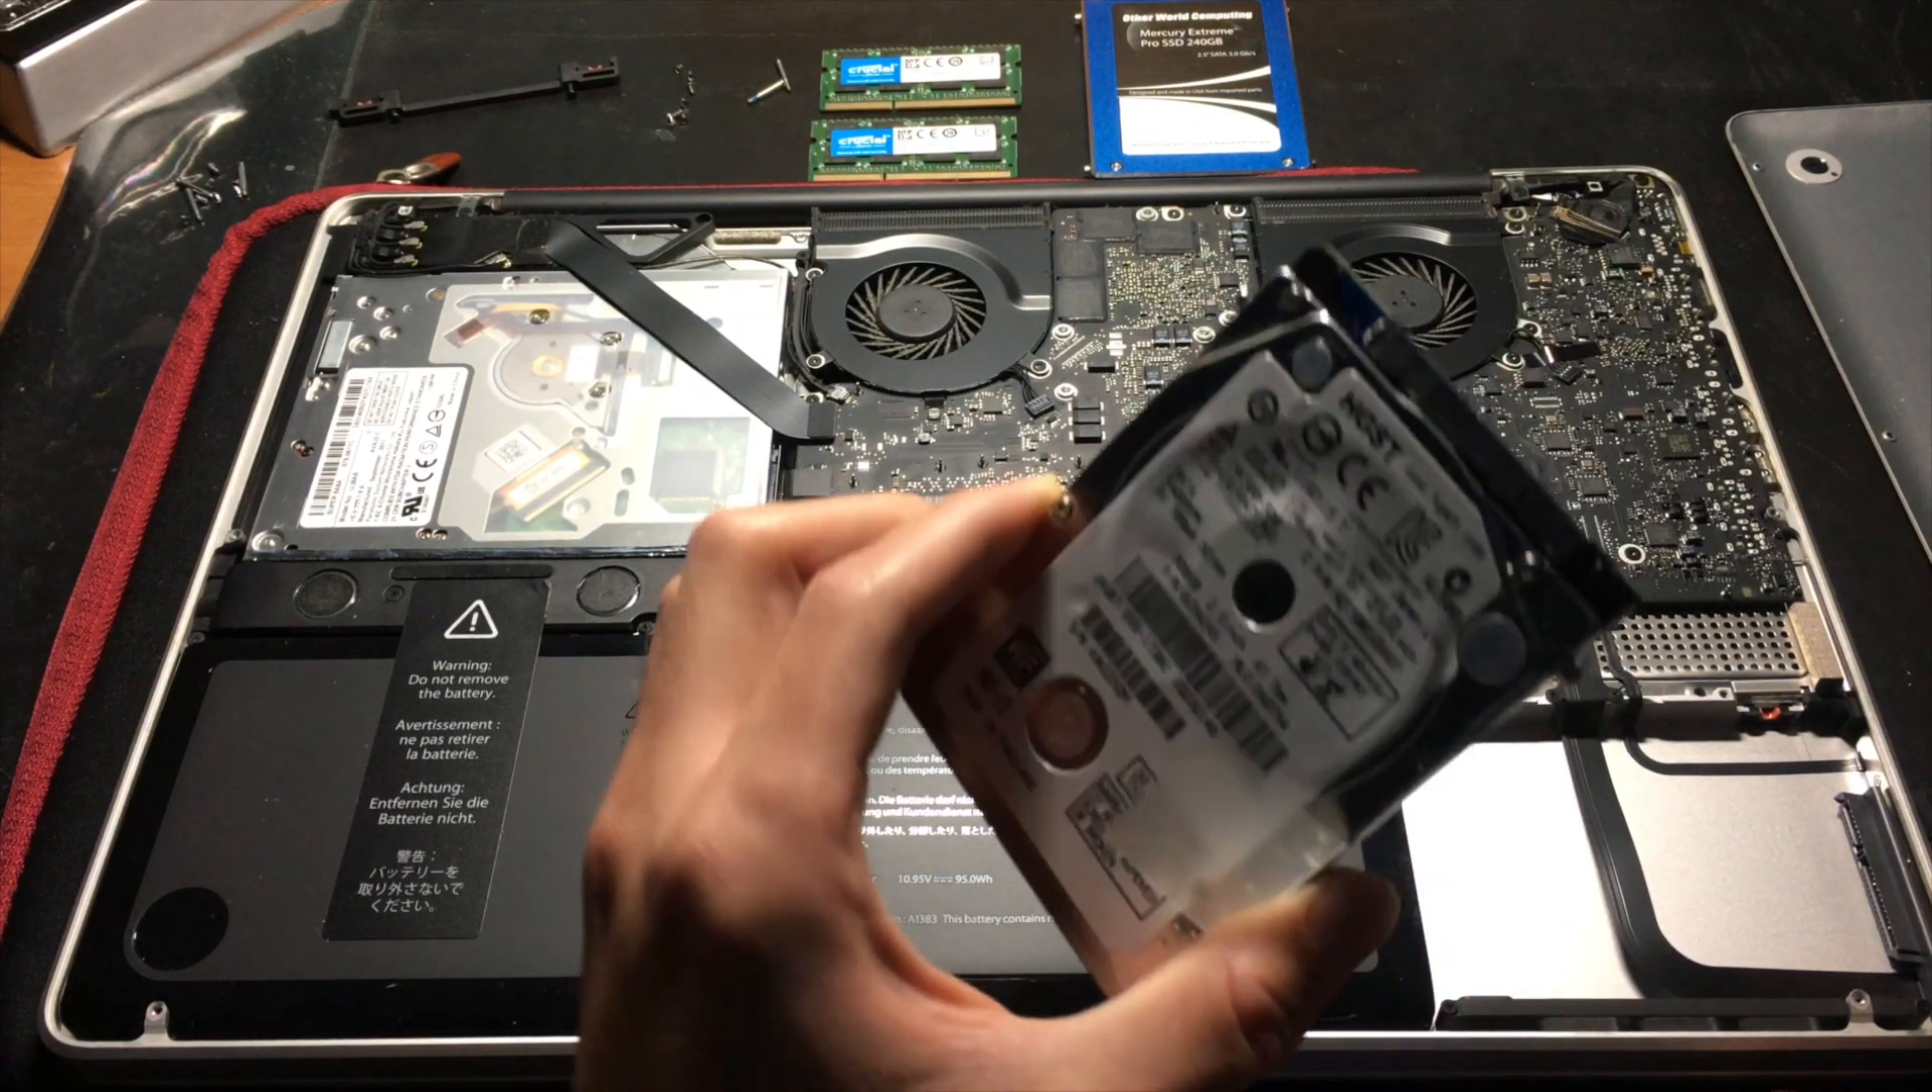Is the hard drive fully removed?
Yes.